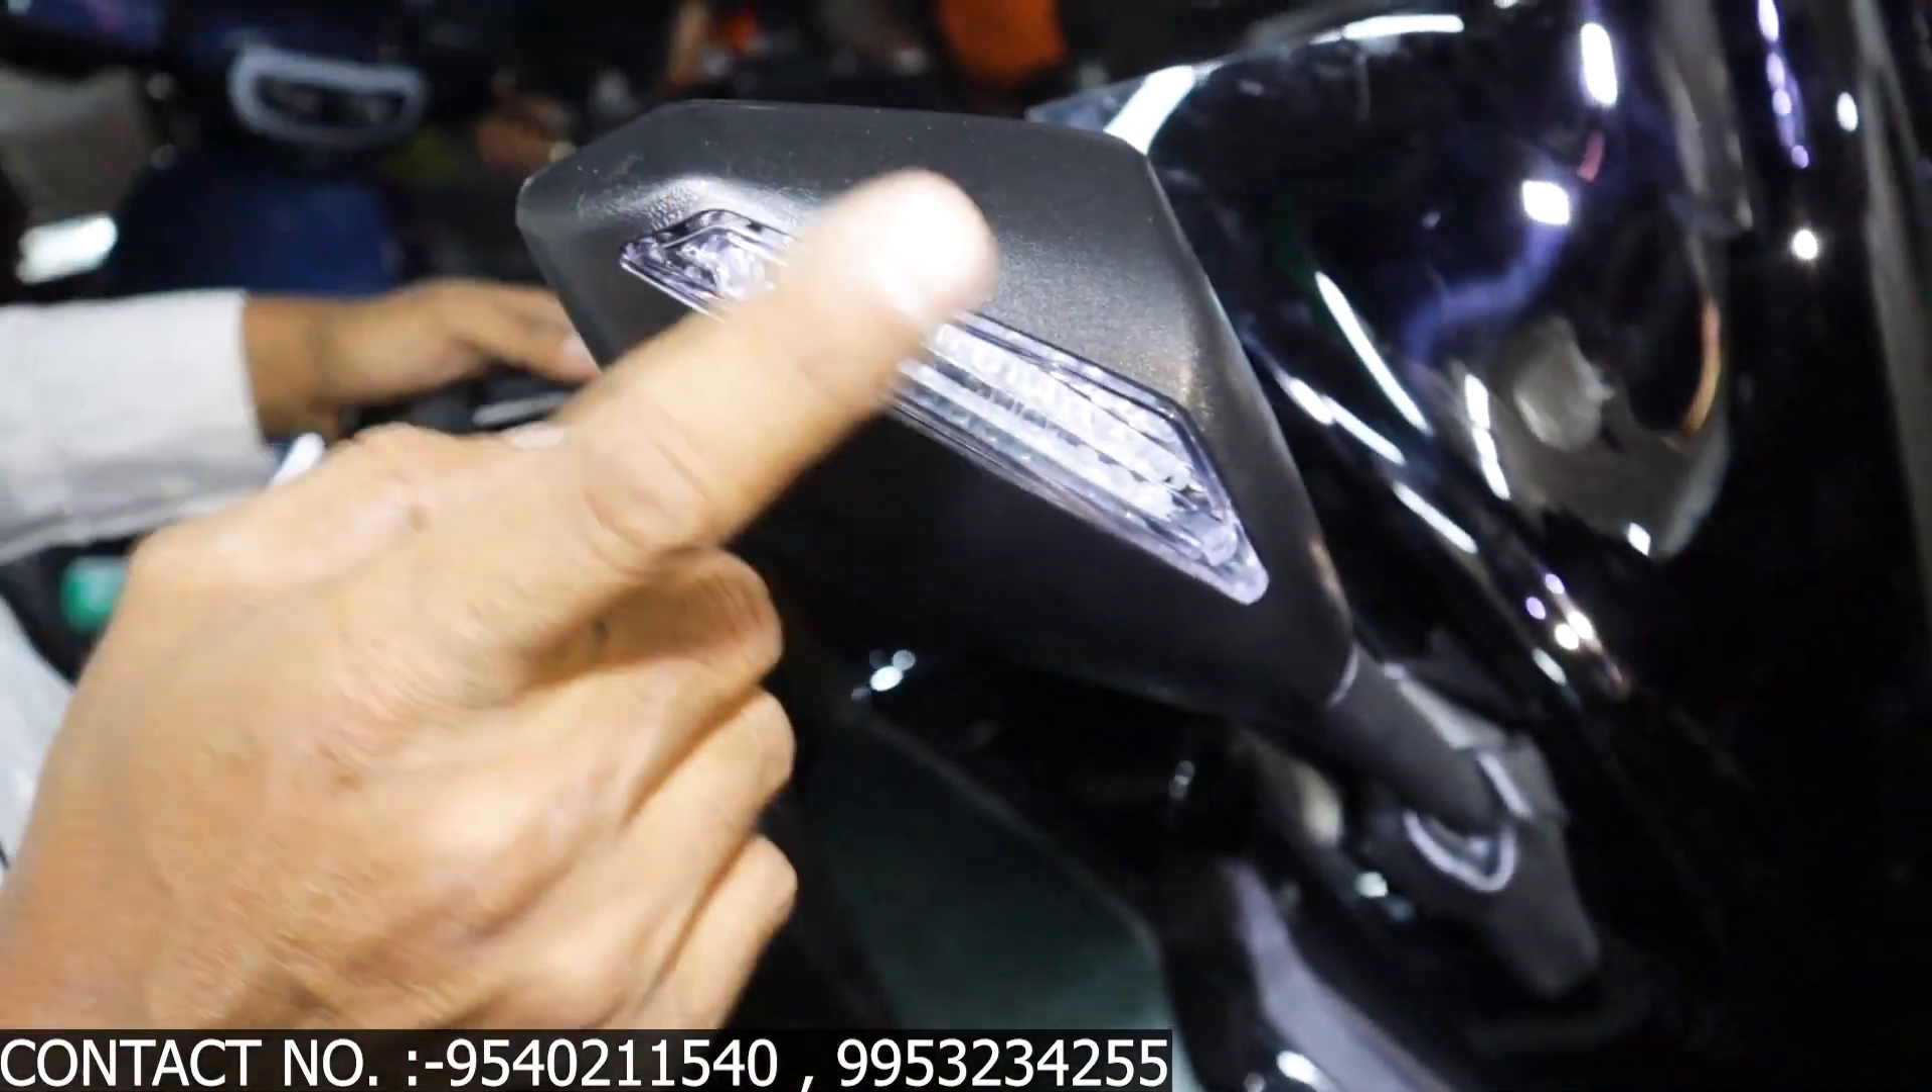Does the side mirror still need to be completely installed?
No.